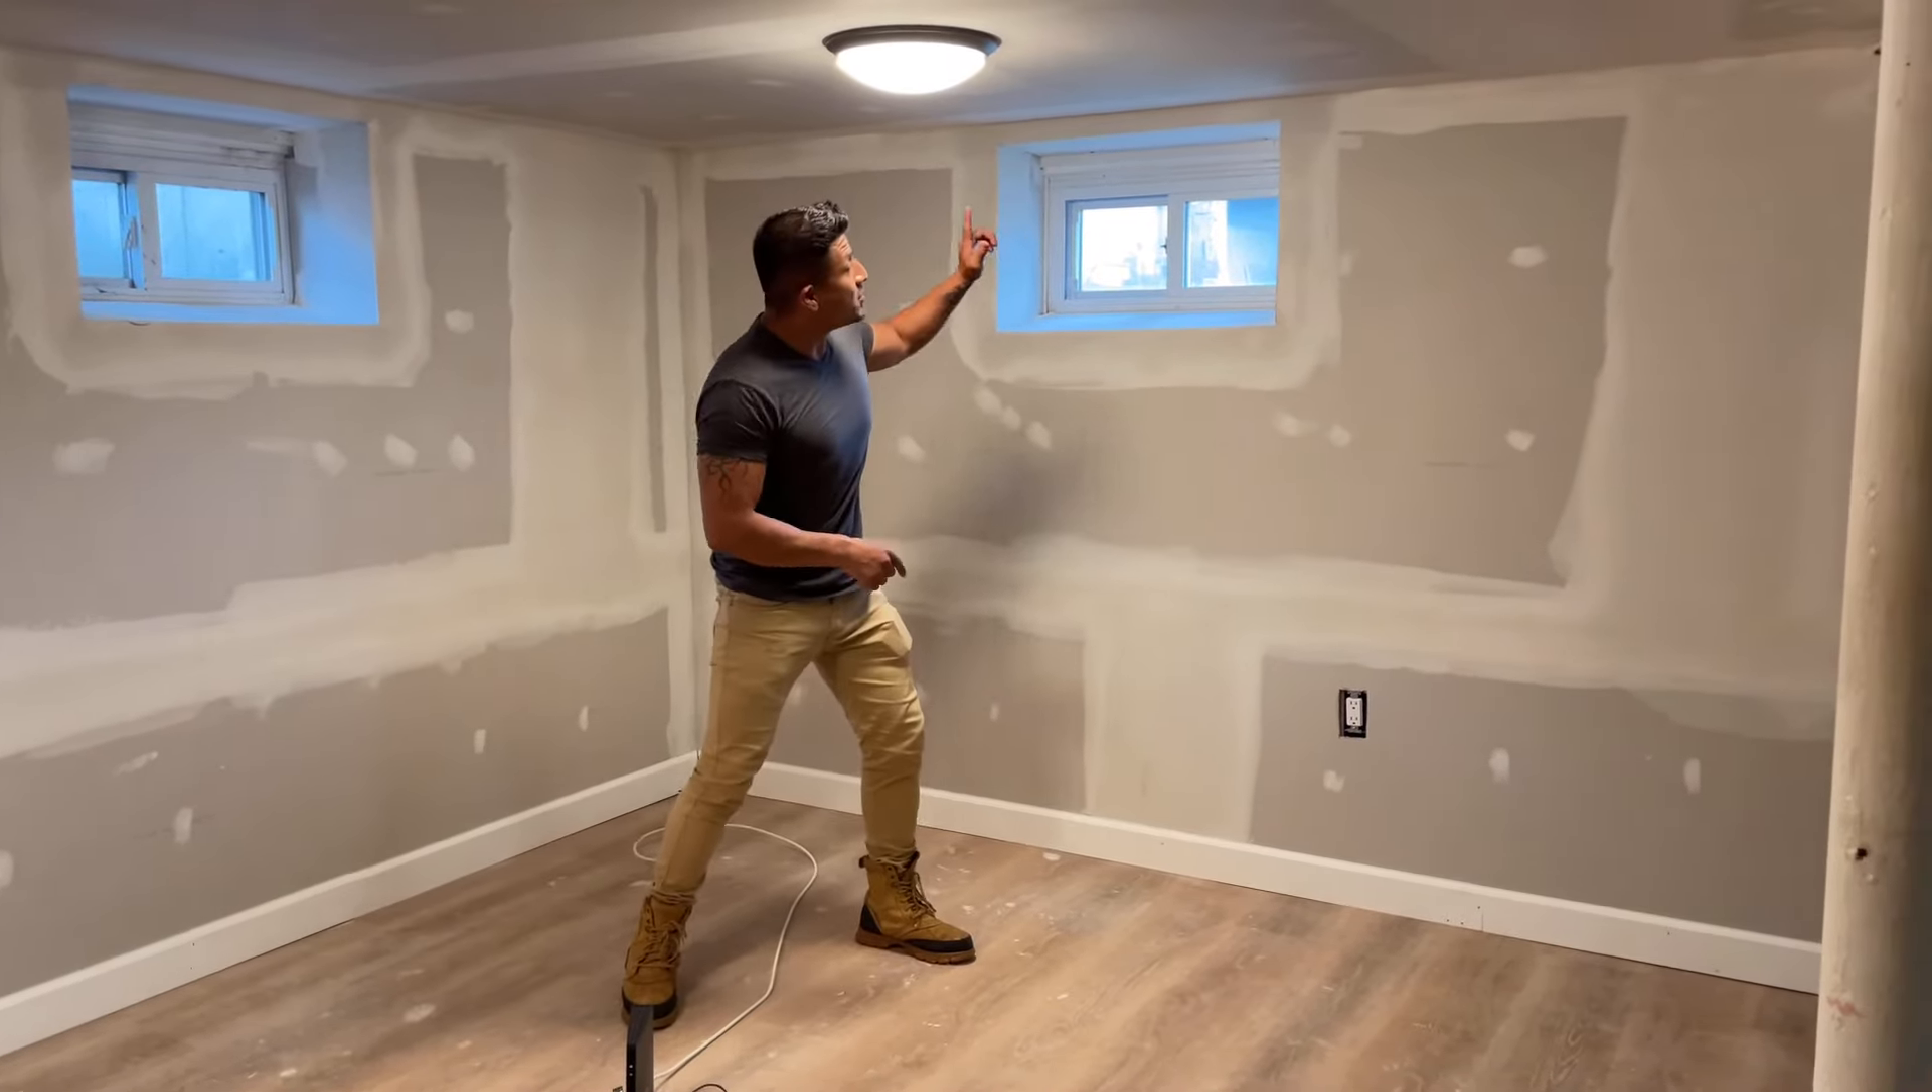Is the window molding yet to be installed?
Yes.